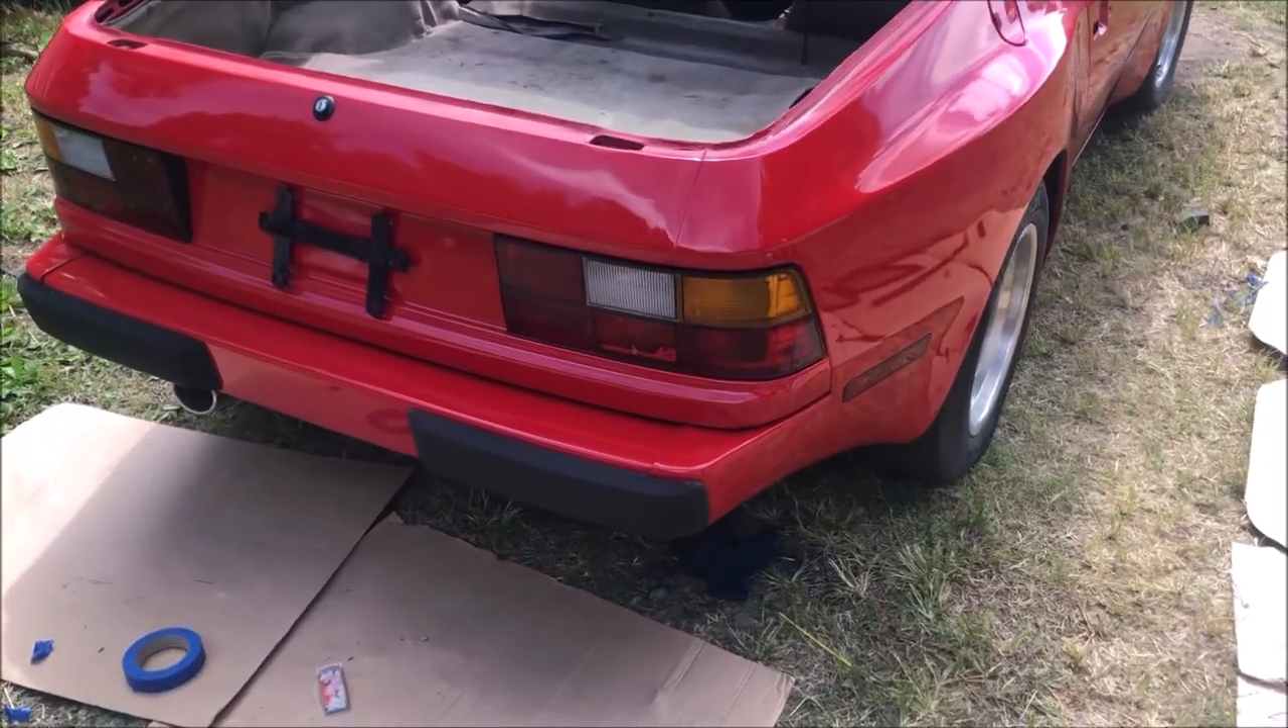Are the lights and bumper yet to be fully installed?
No.